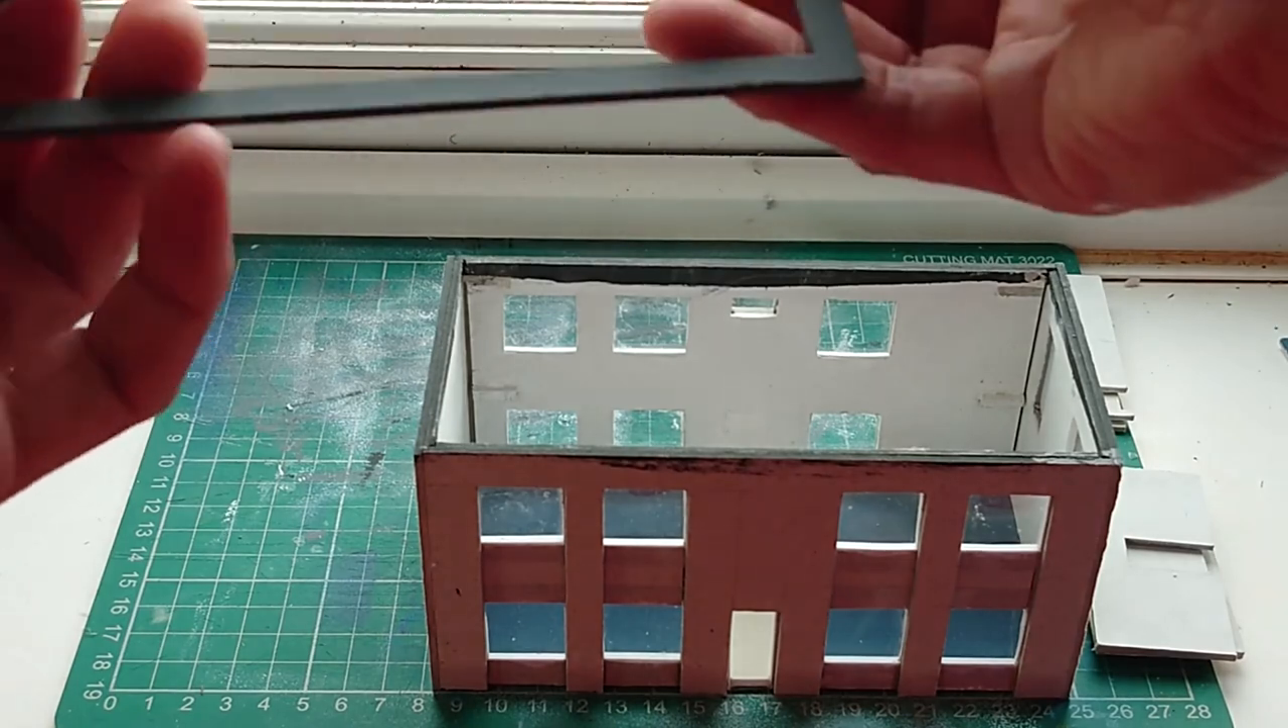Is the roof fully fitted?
No.